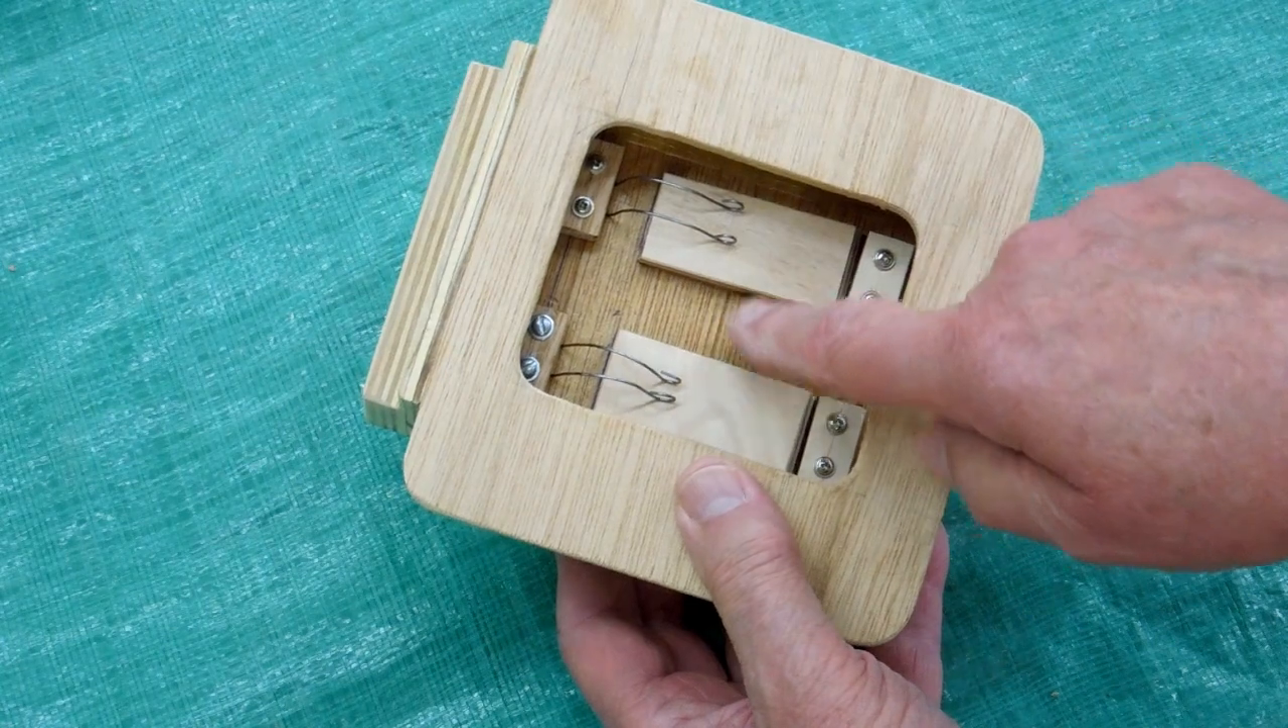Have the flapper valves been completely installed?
Yes.